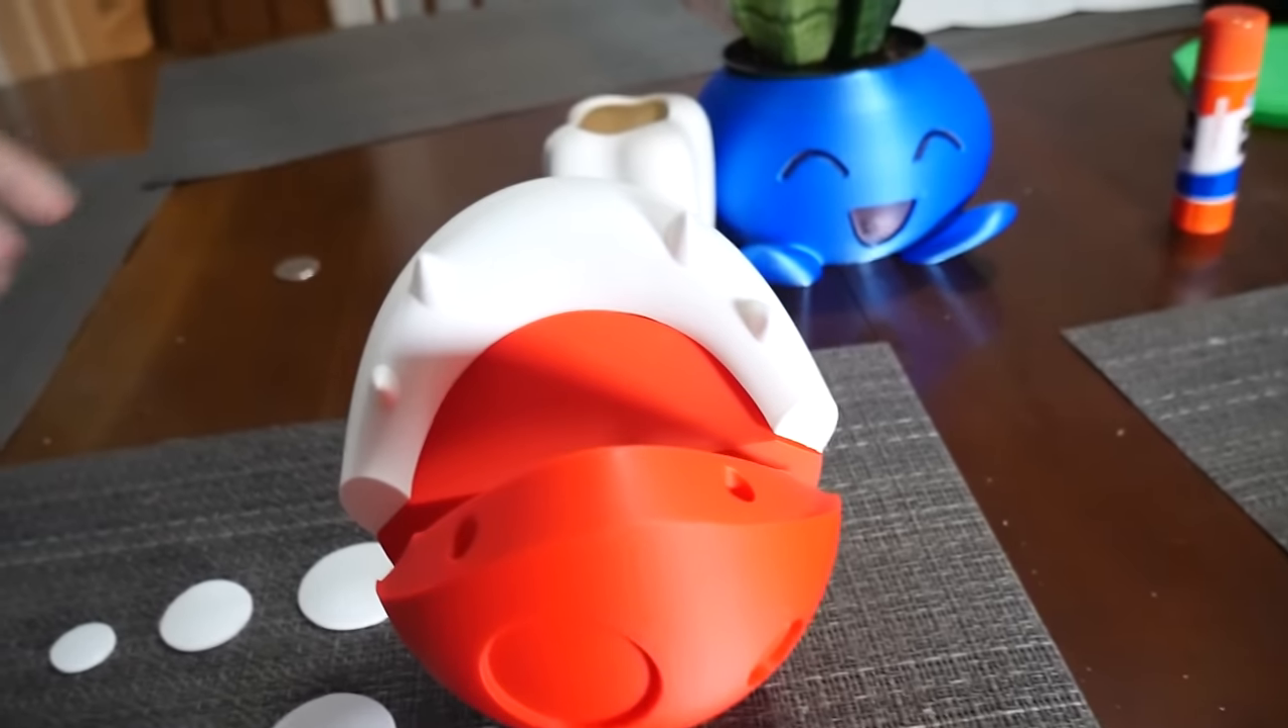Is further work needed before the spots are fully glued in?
Yes.